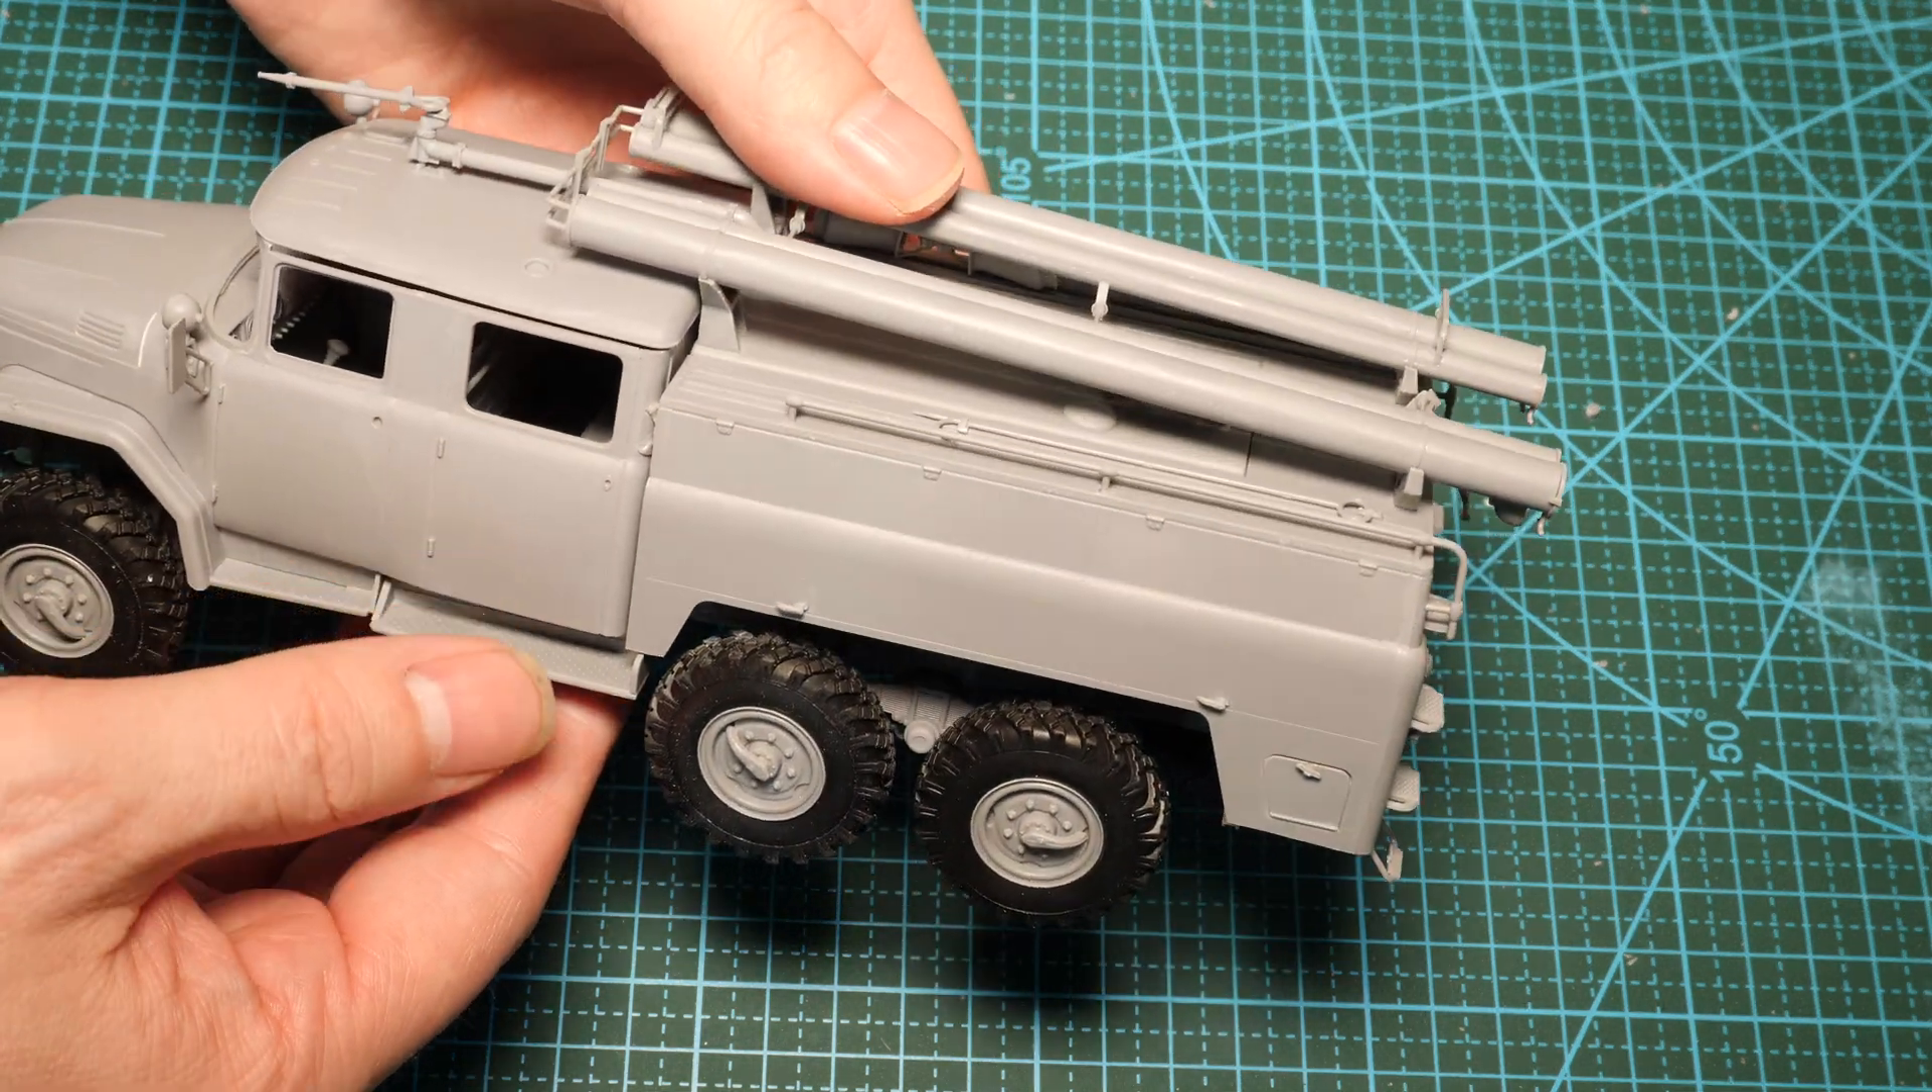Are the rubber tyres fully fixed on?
Yes.